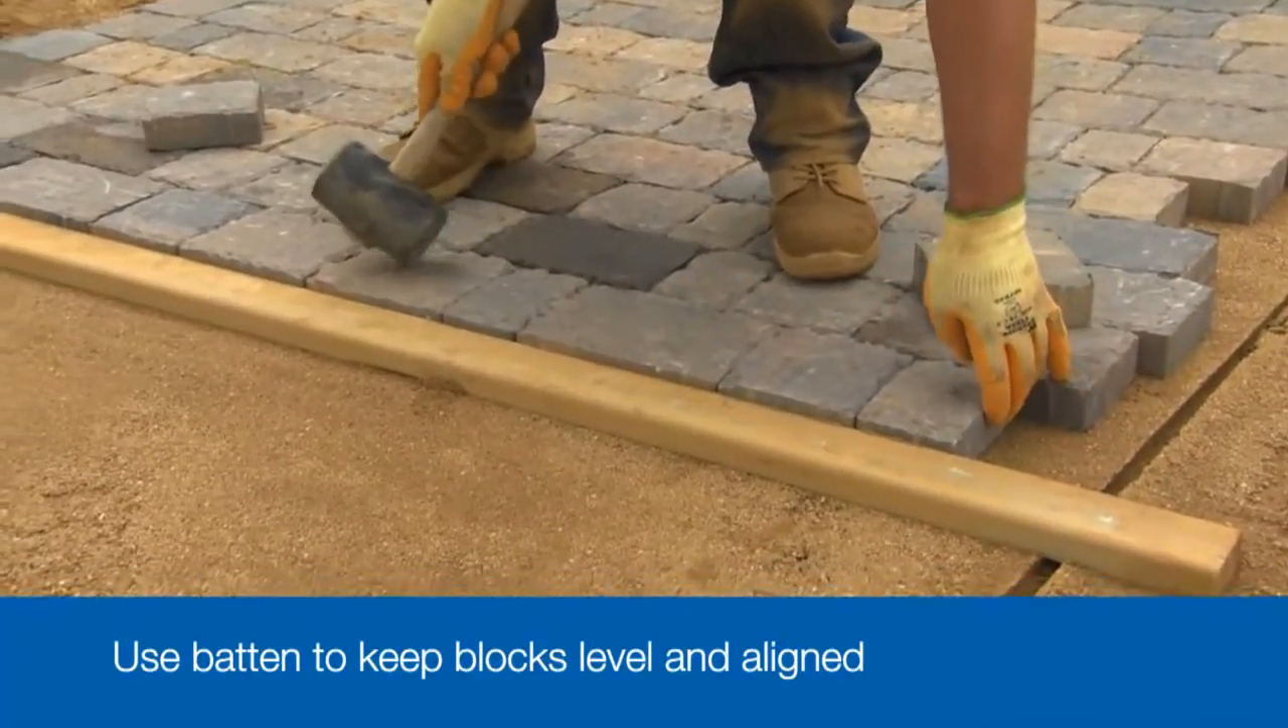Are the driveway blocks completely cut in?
No.